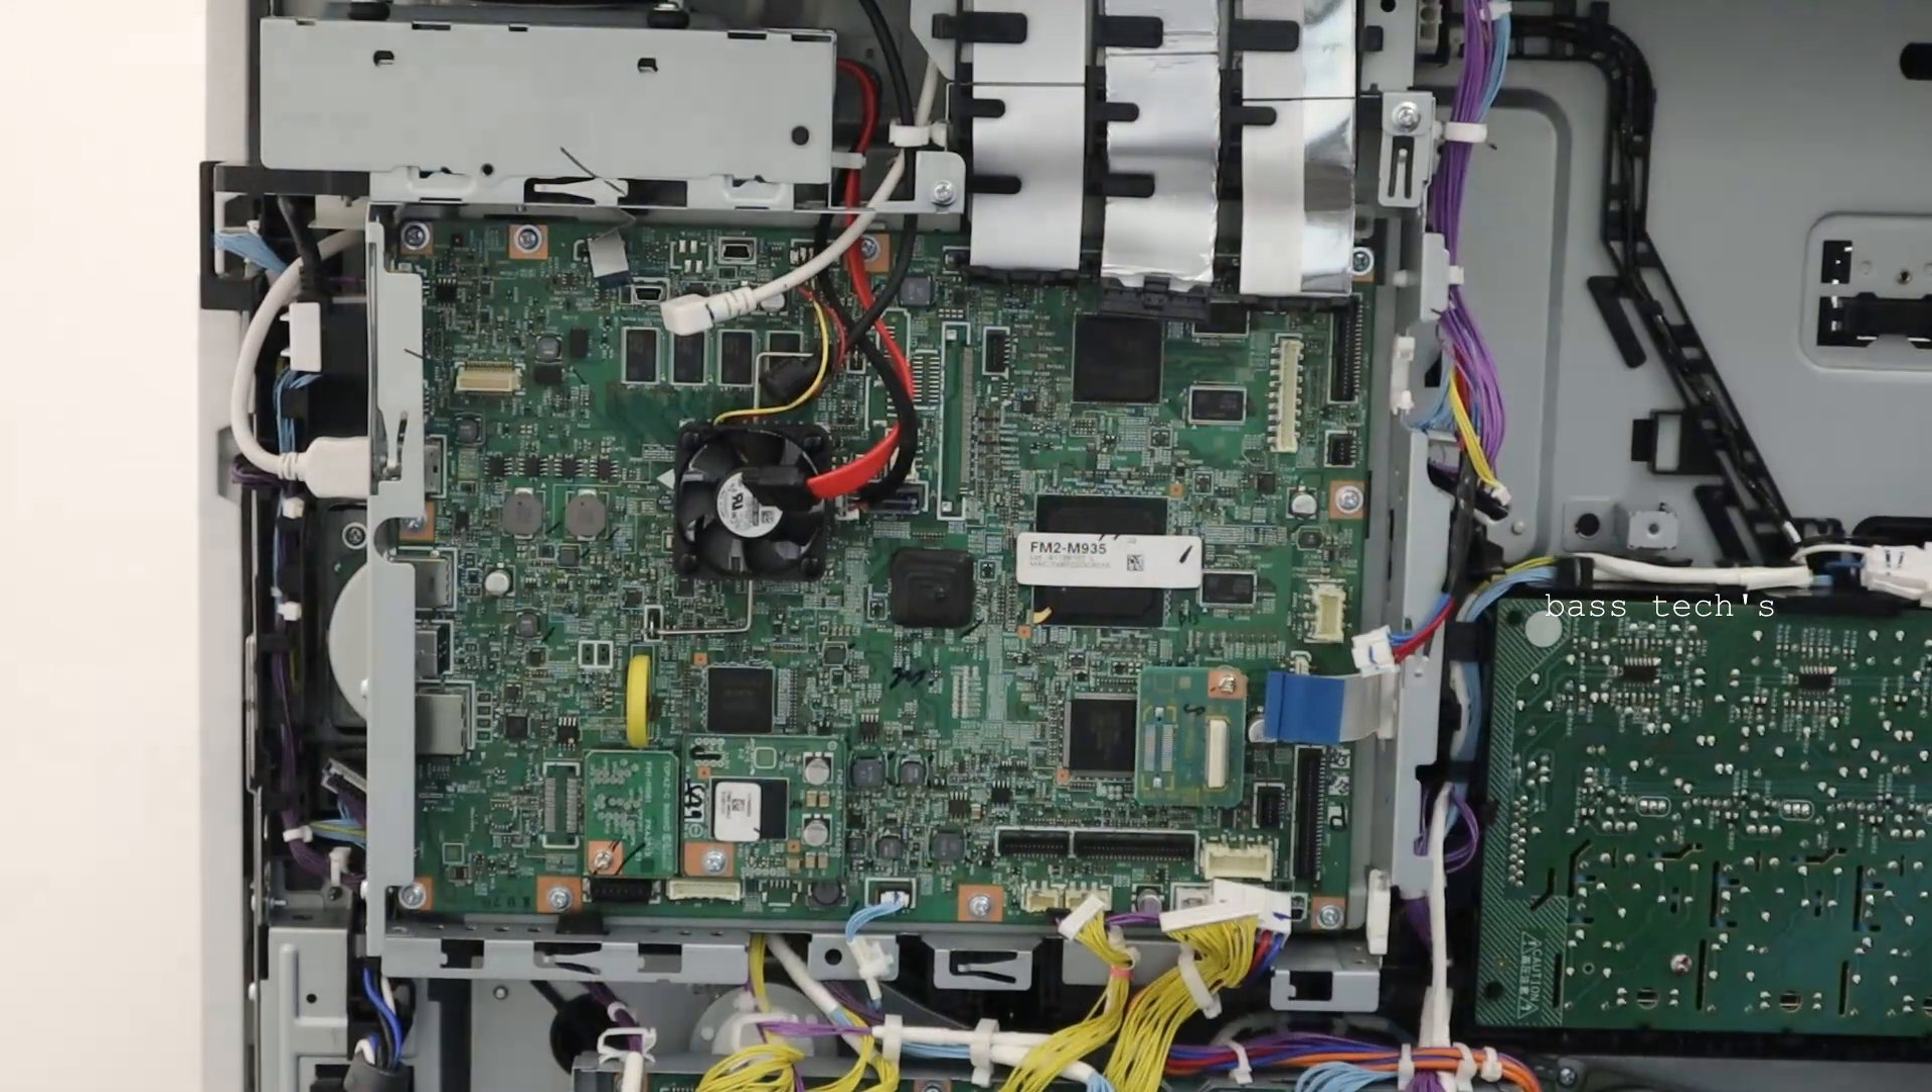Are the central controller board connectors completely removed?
No.